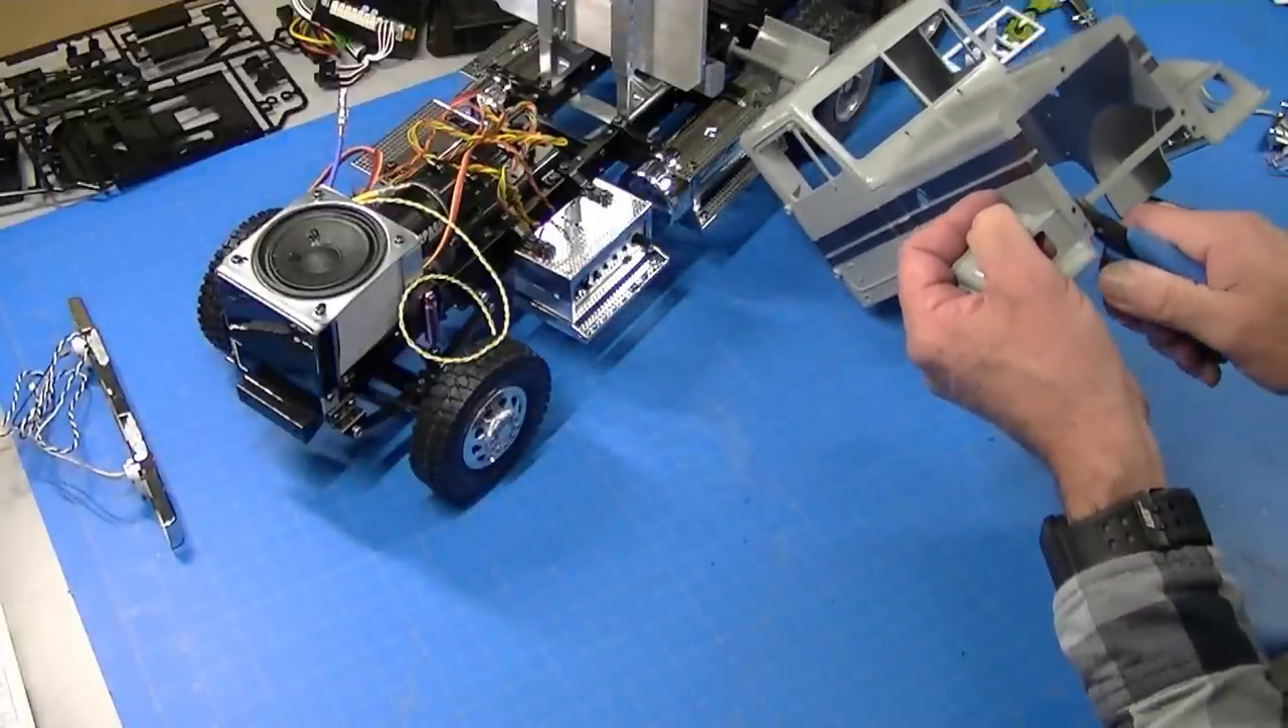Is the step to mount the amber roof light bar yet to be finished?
Yes.